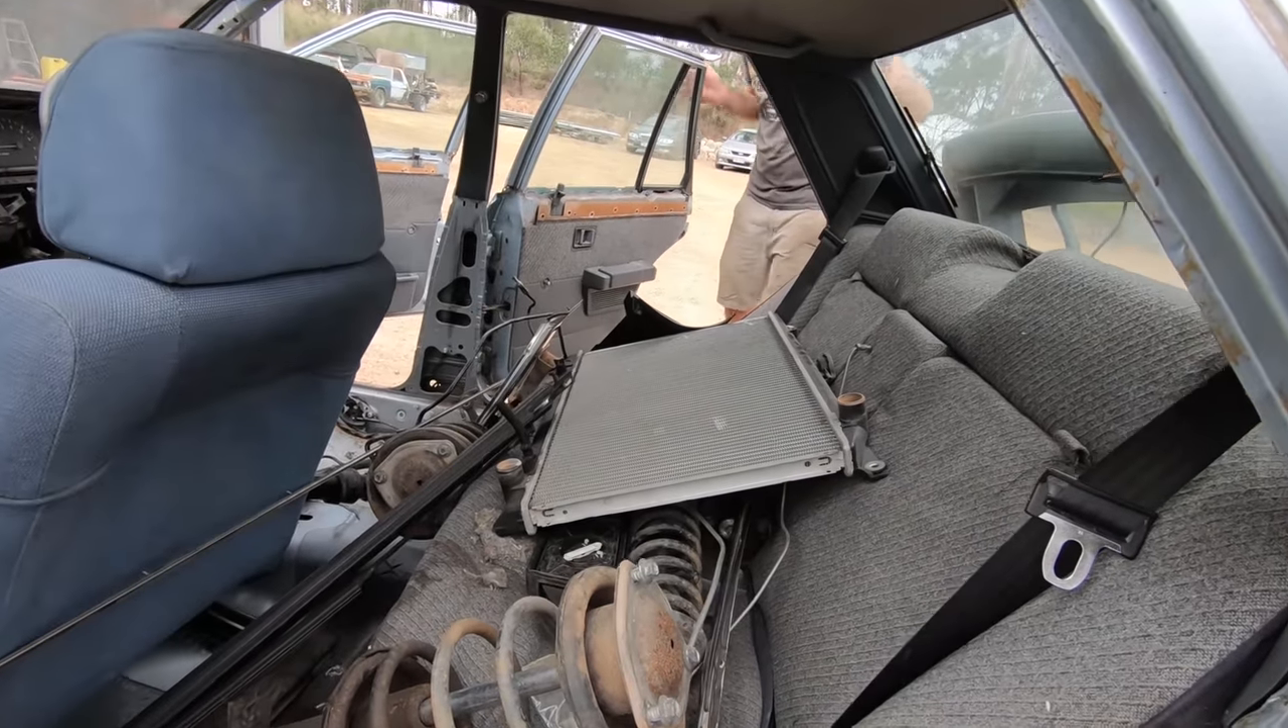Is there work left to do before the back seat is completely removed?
Yes.